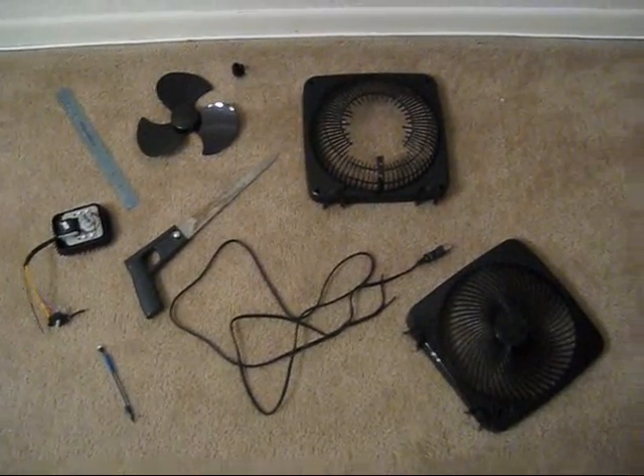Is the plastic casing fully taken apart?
Yes.